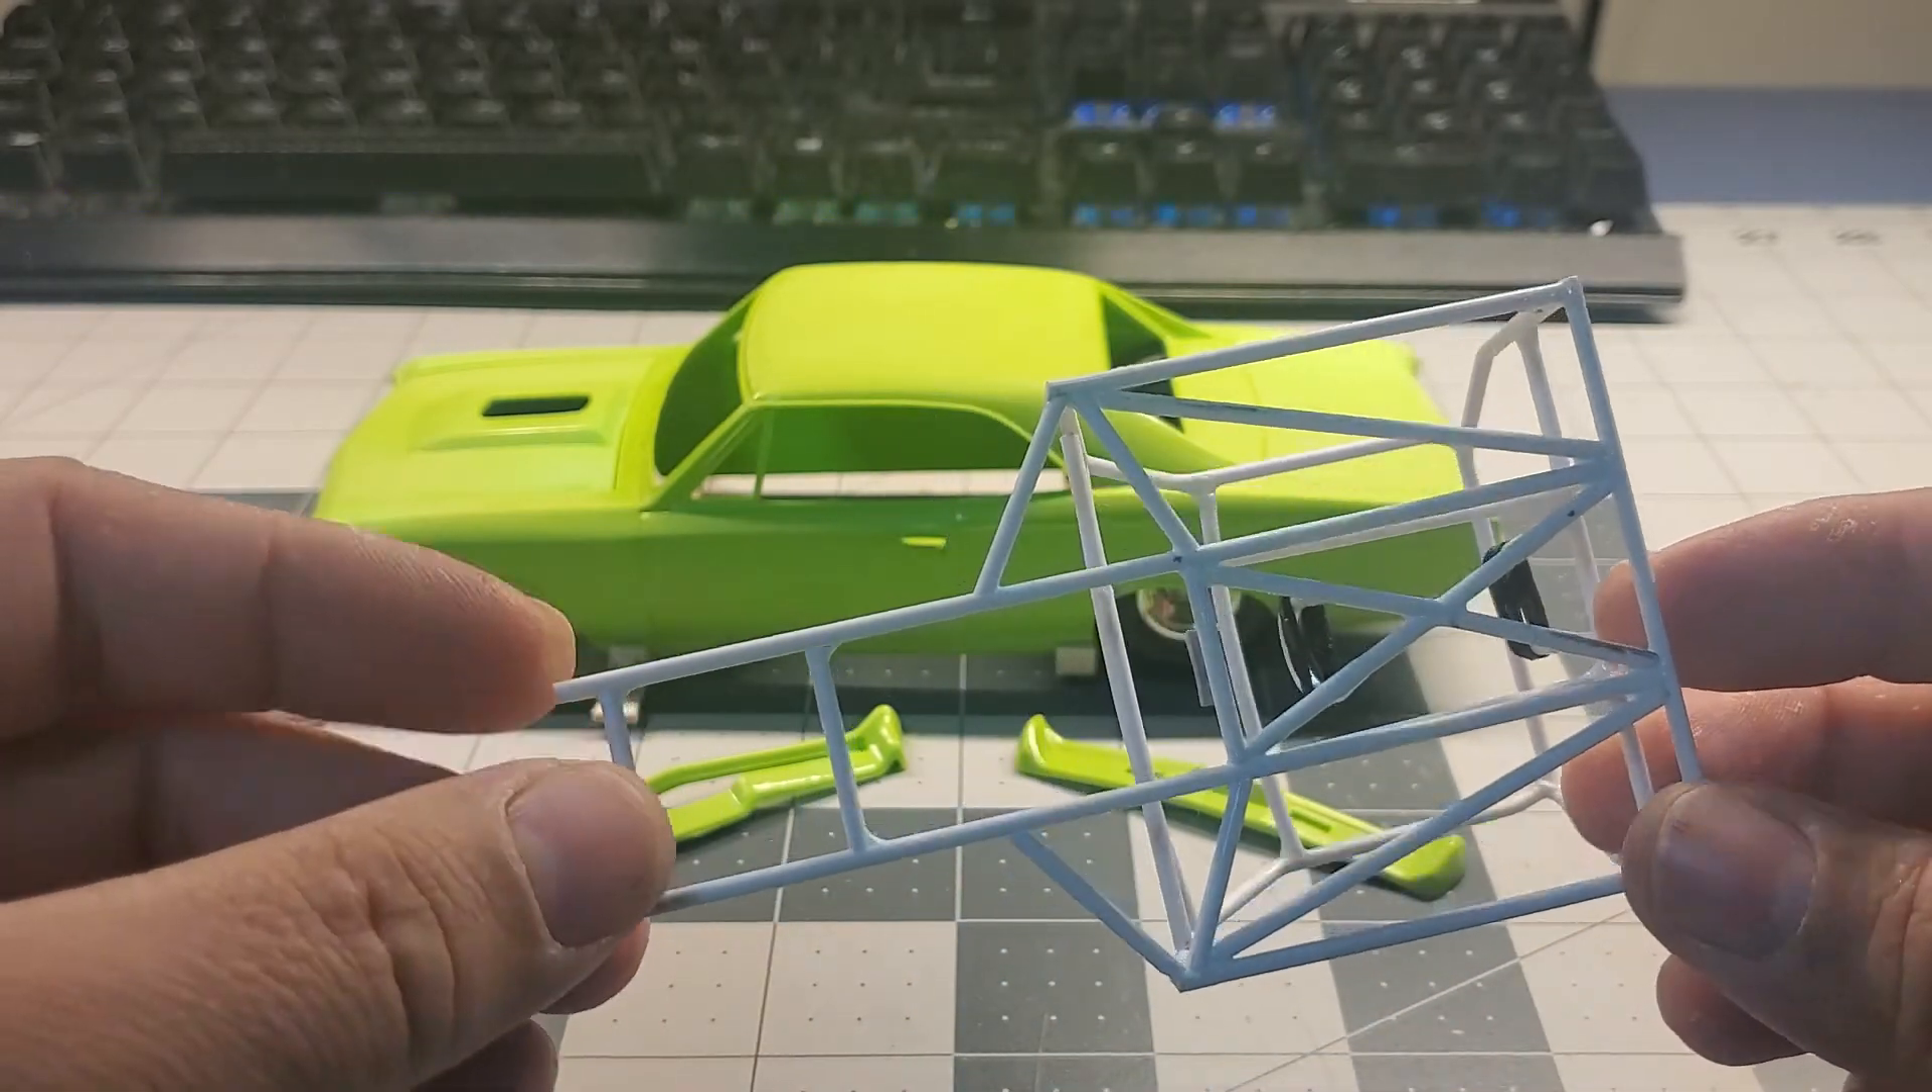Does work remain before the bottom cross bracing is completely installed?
No.